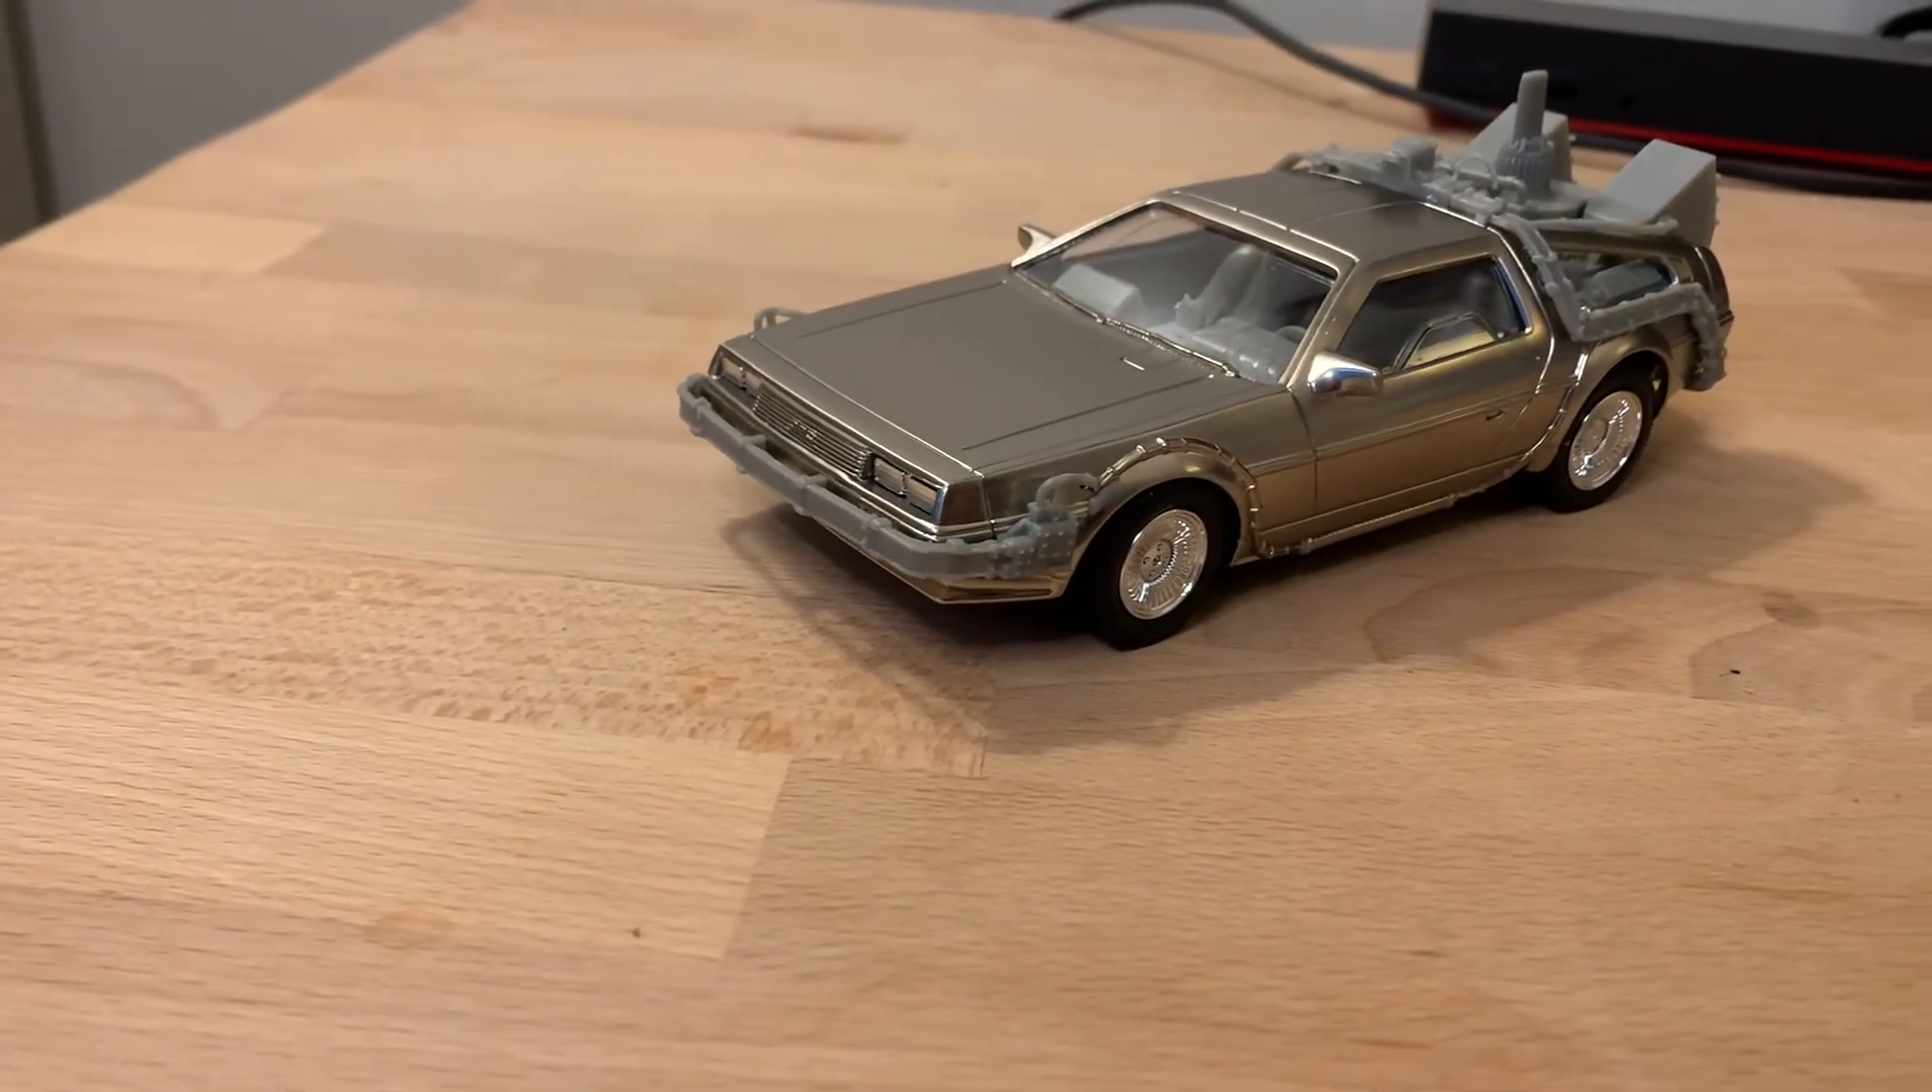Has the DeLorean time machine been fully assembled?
Yes.